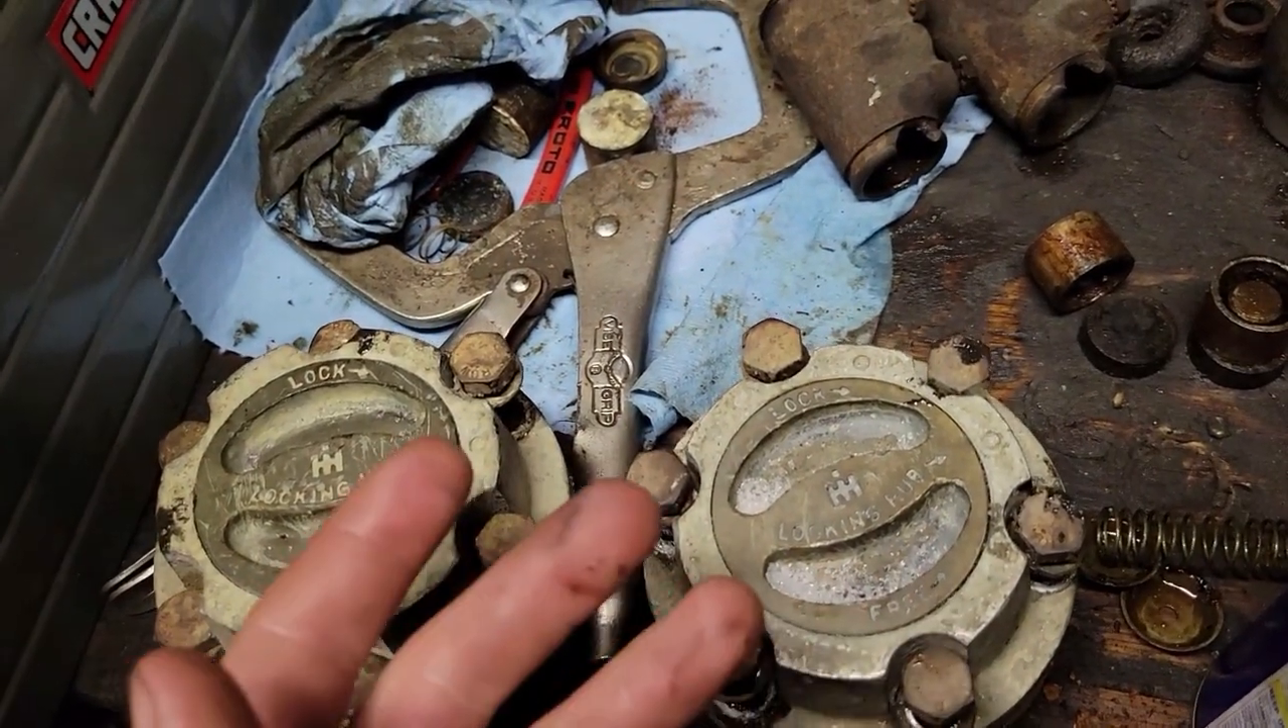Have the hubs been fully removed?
Yes.